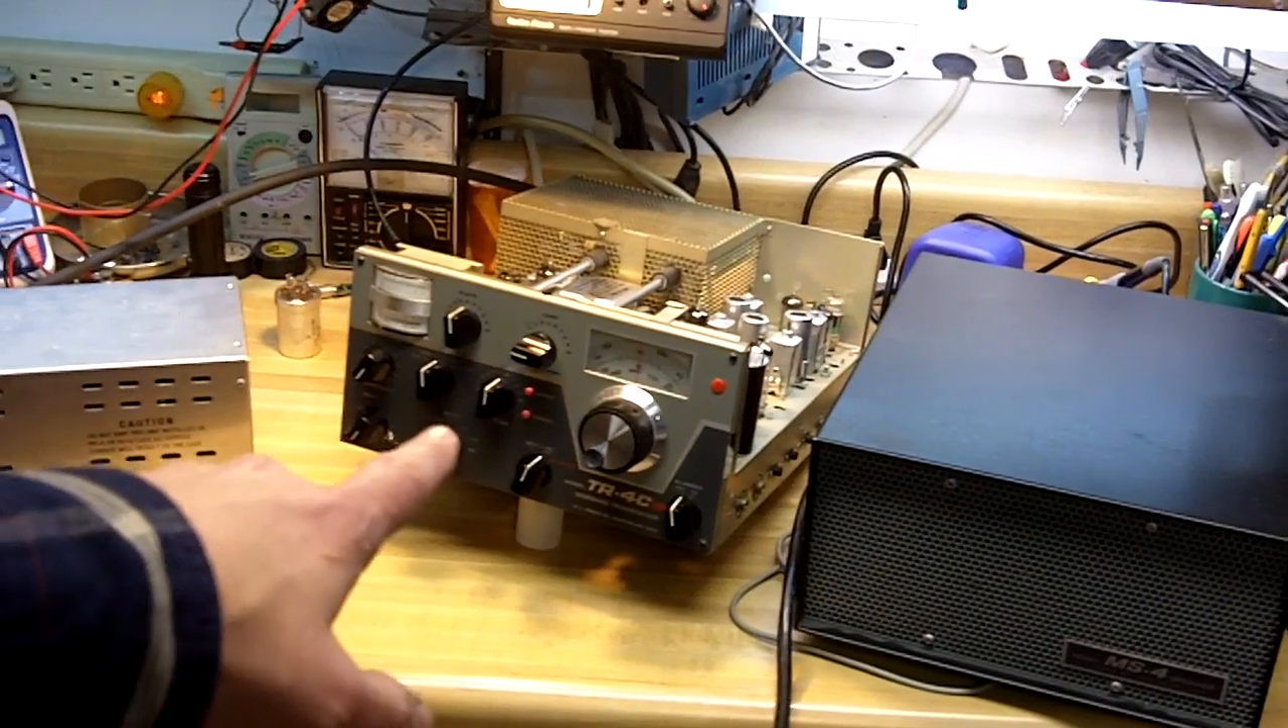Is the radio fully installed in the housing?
No.